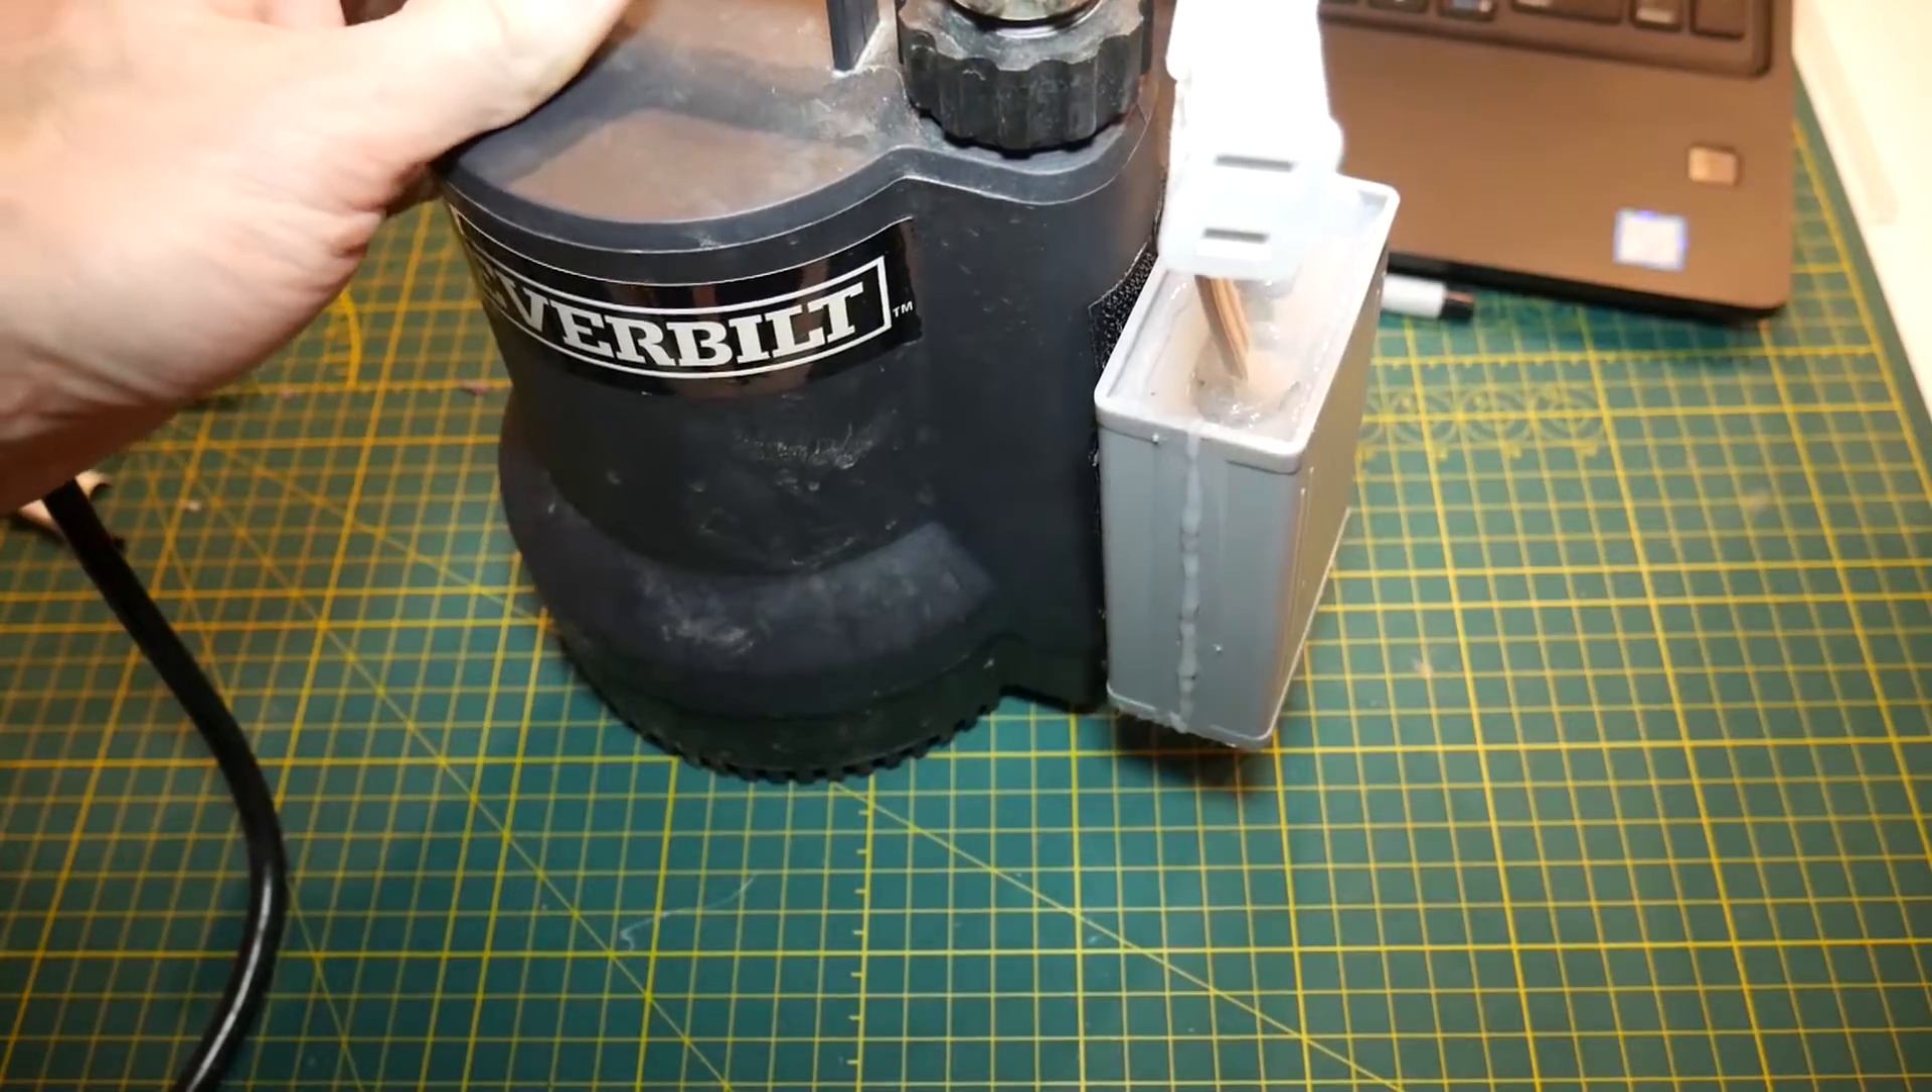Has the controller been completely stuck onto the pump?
Yes.